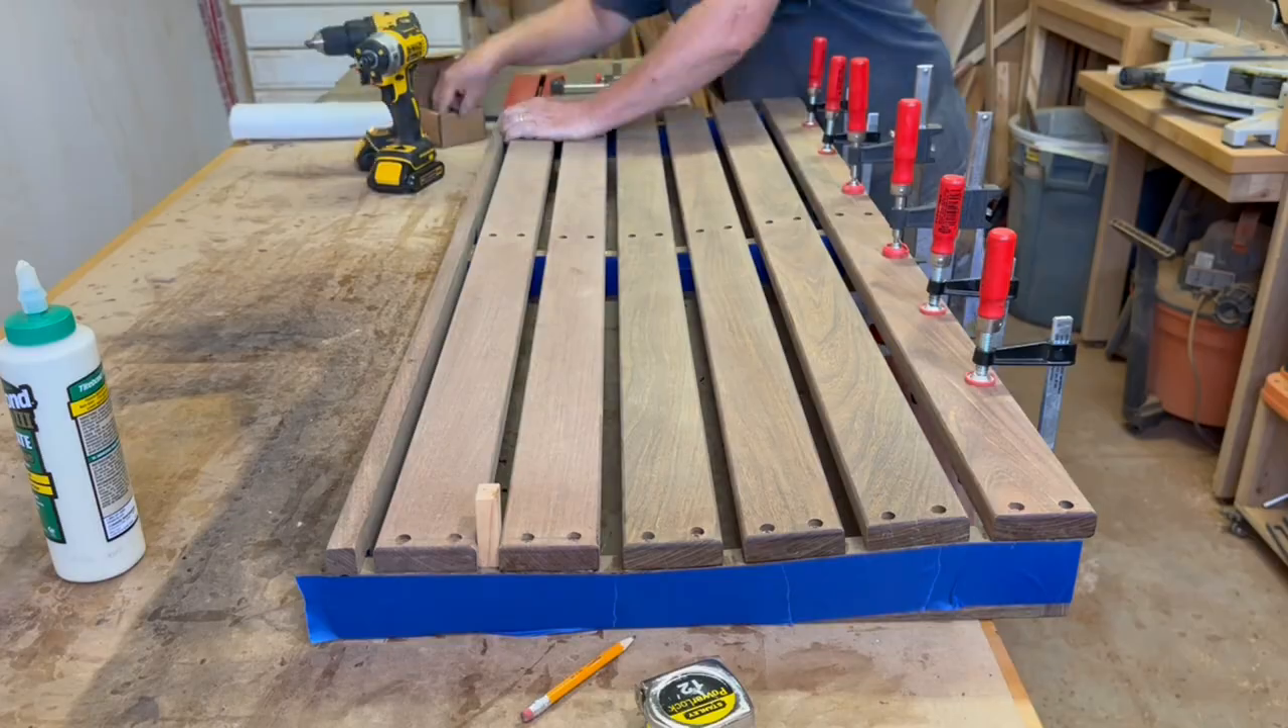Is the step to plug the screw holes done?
No.